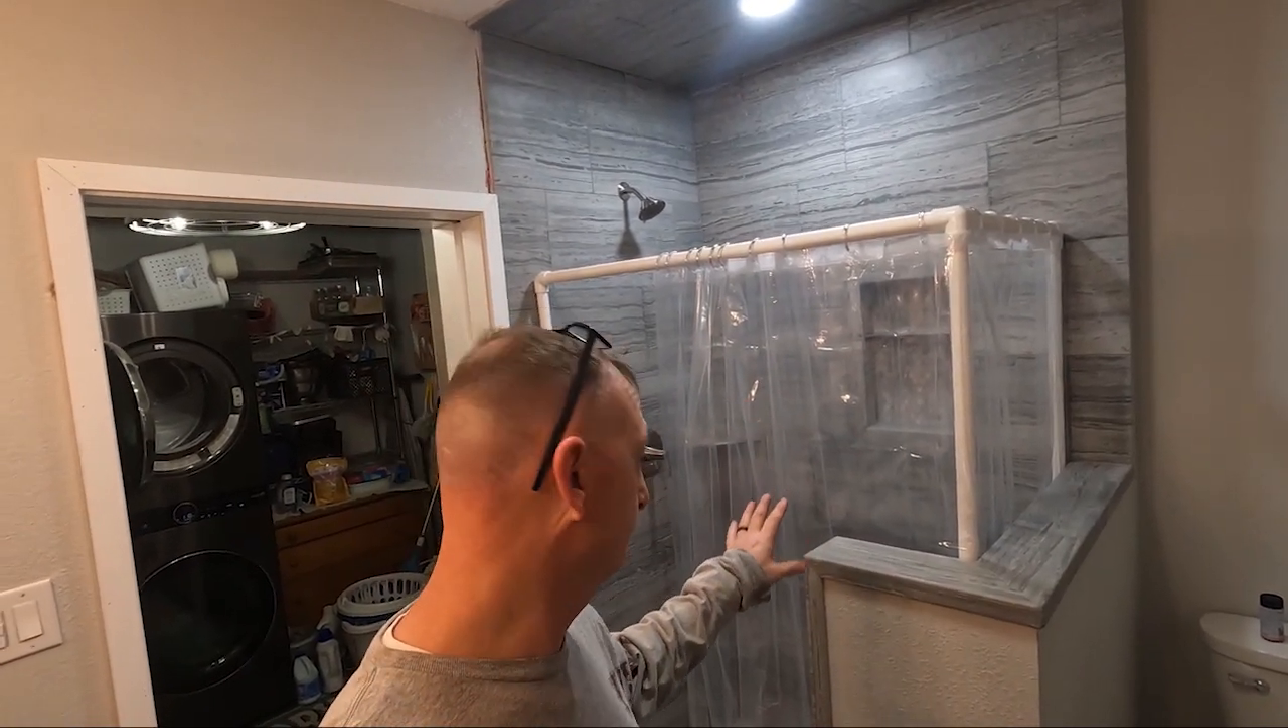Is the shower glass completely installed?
No.